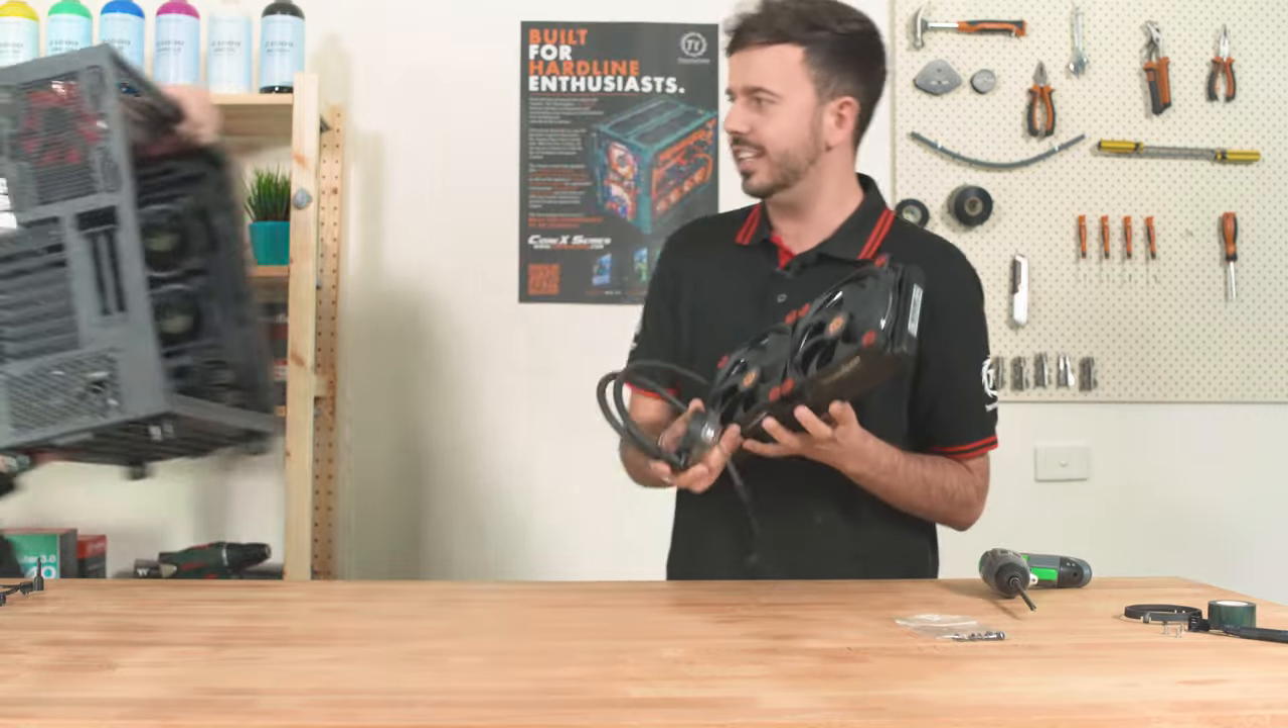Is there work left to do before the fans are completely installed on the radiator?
No.